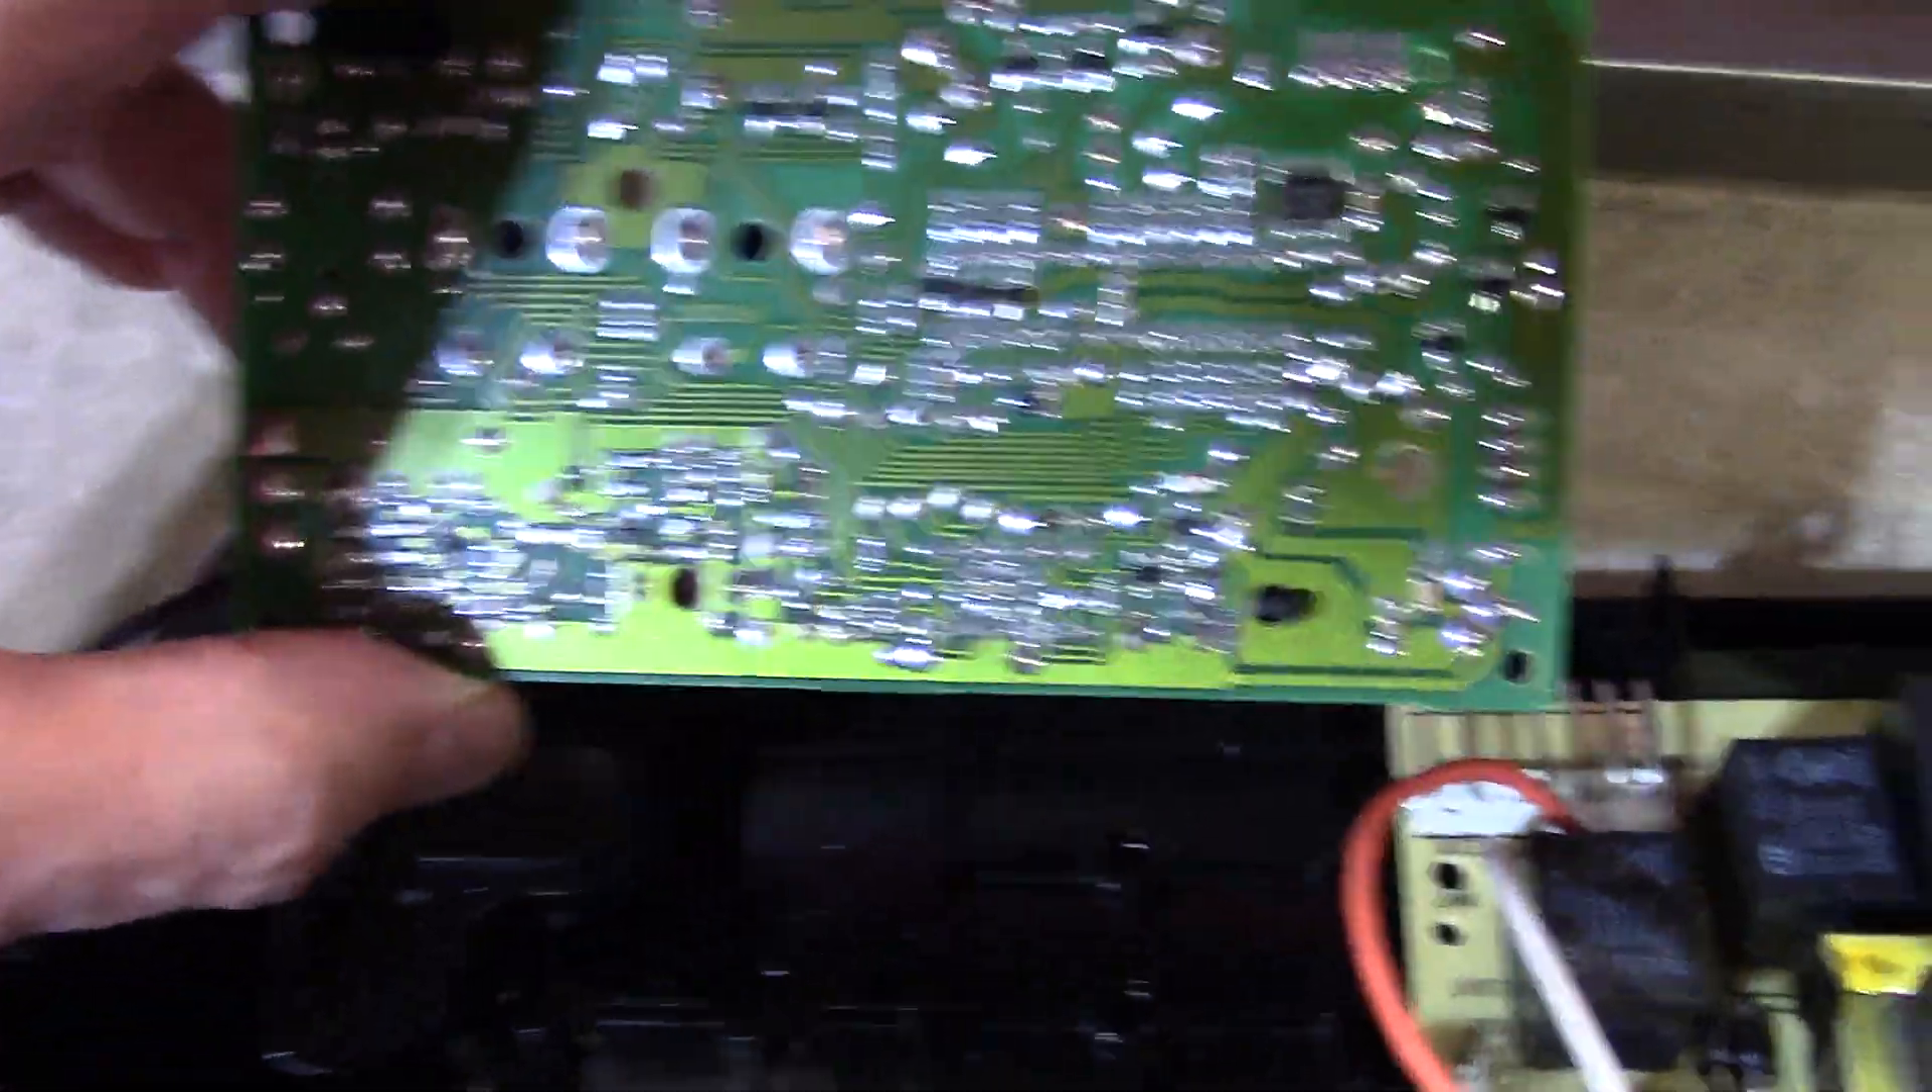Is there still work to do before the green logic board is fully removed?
No.